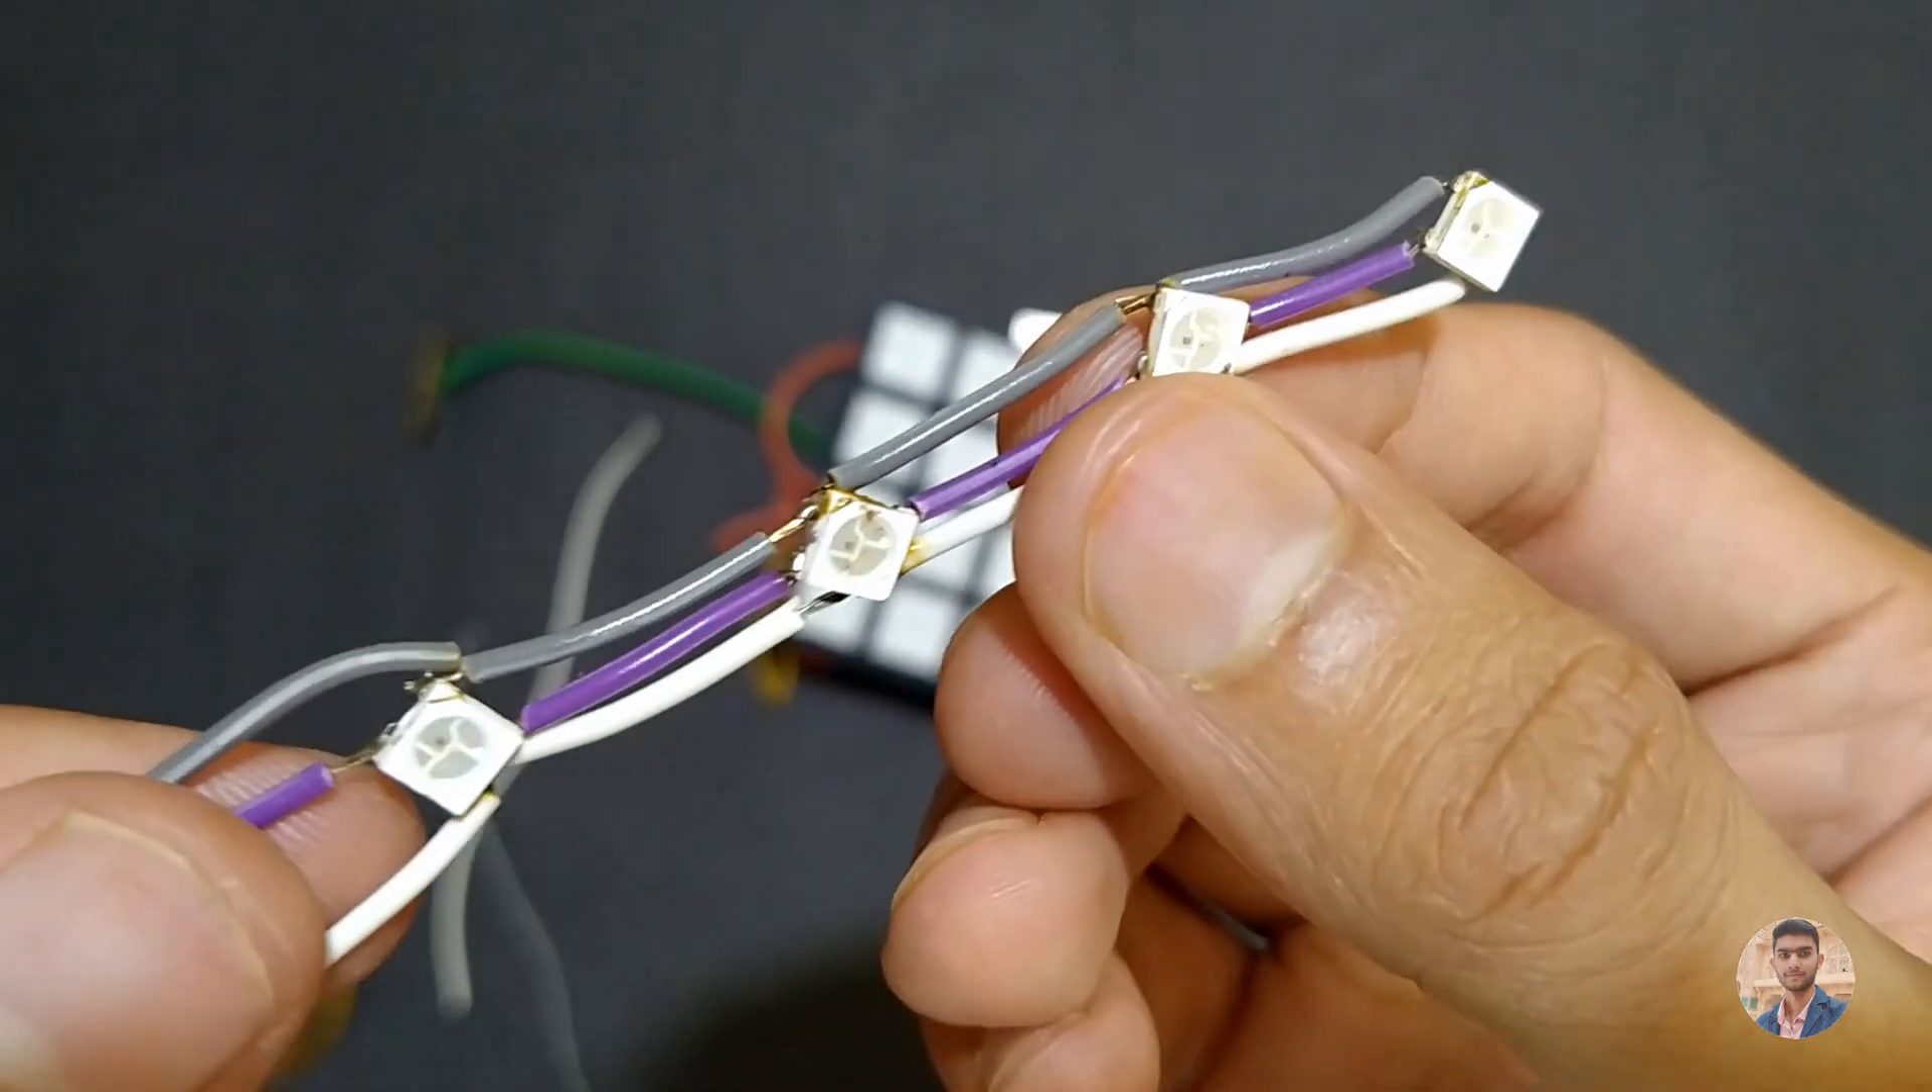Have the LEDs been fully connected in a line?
Yes.